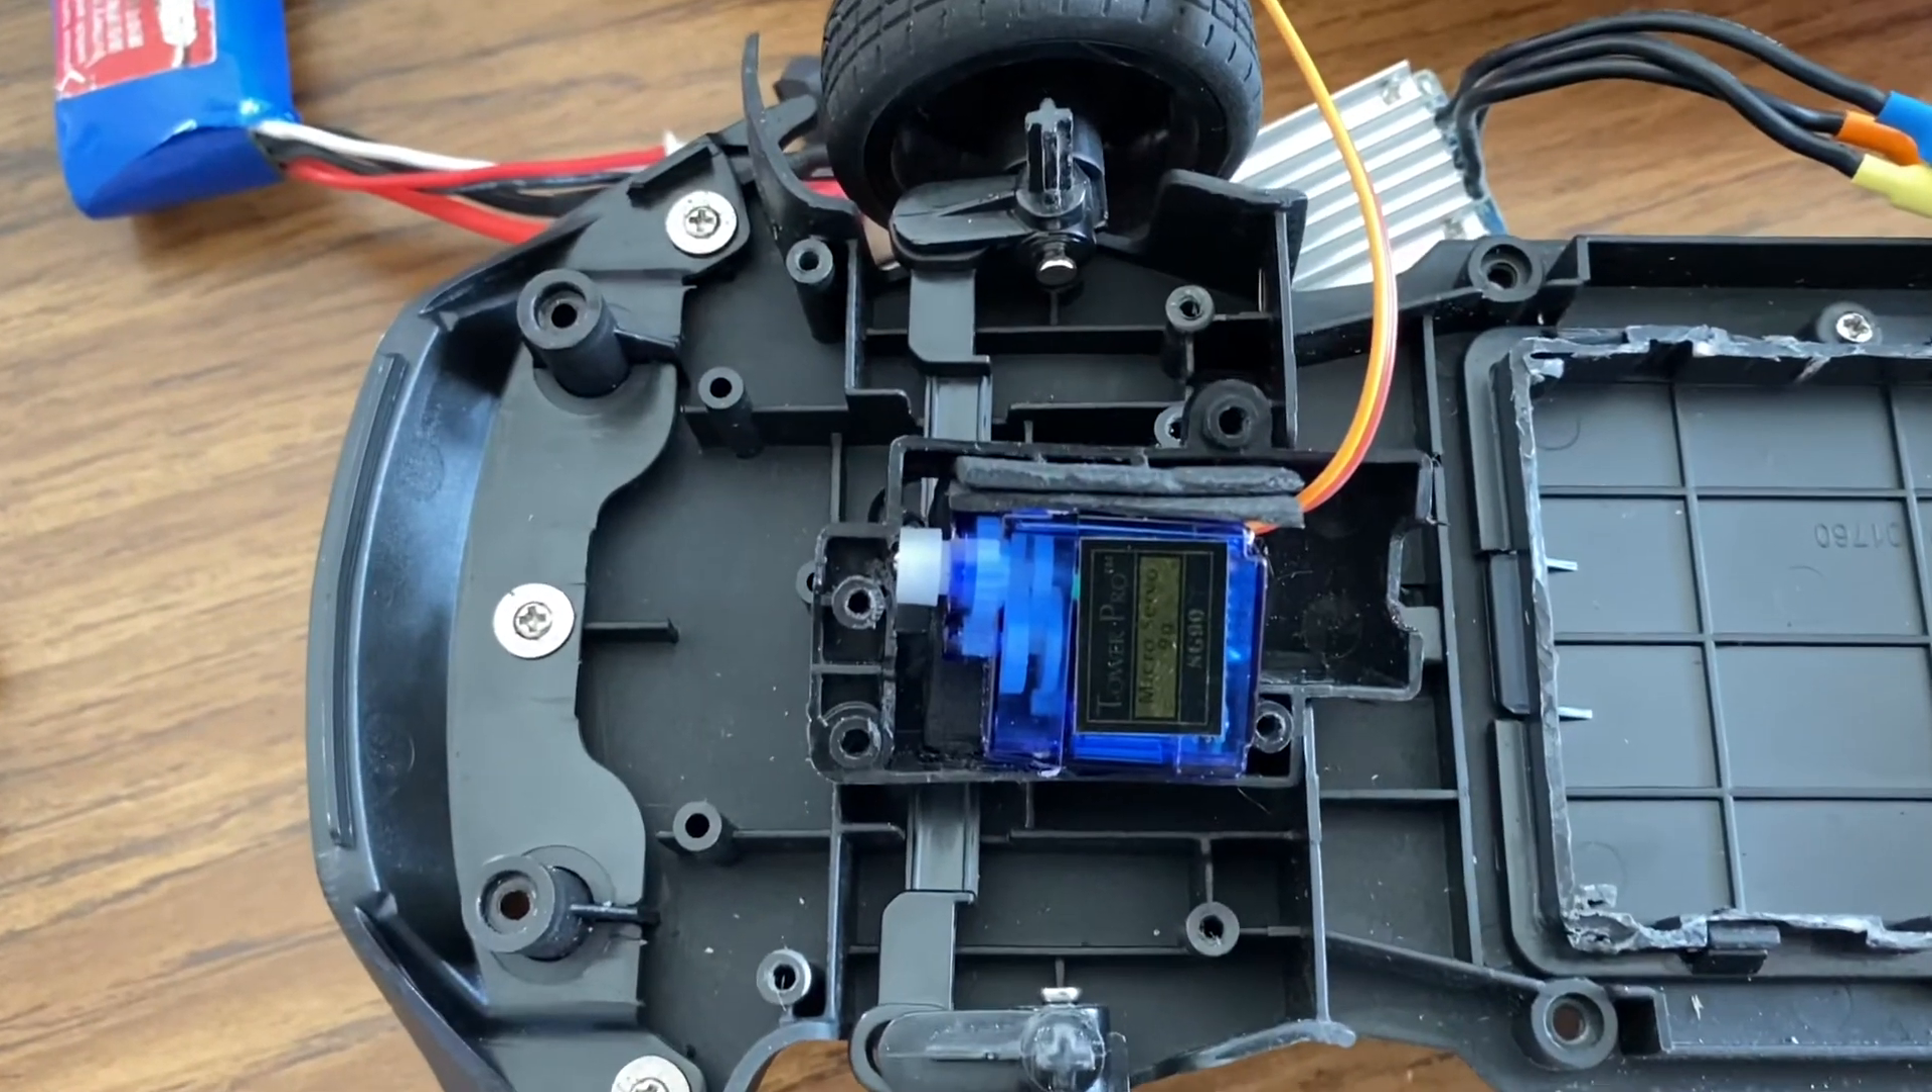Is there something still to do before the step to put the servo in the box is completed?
No.